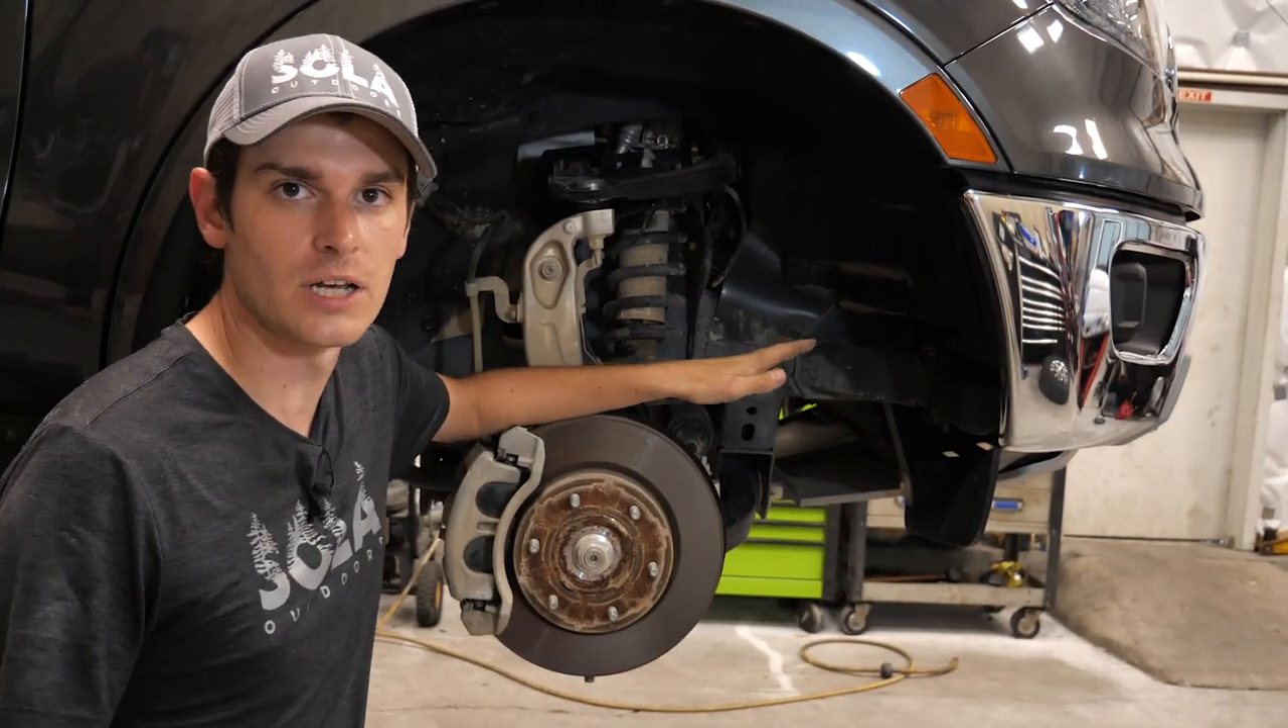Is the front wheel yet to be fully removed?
No.